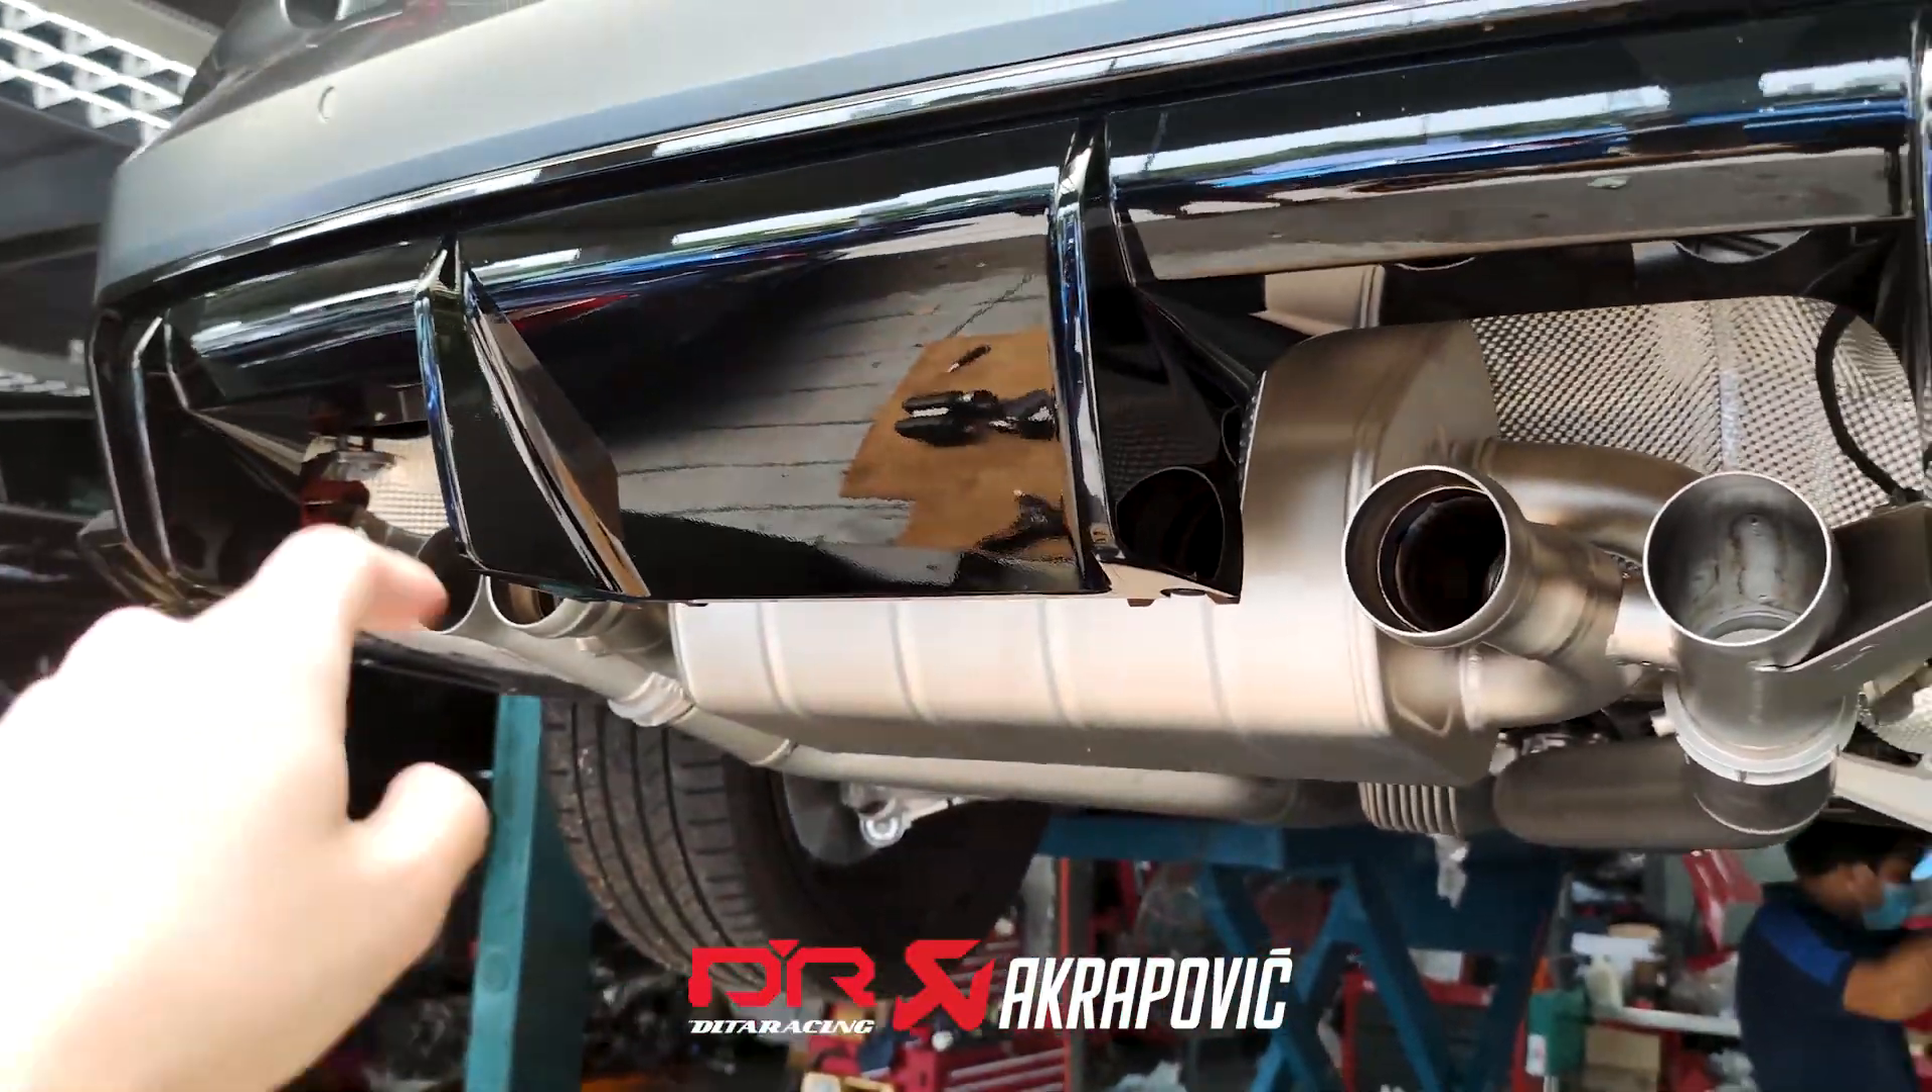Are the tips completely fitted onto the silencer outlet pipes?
No.